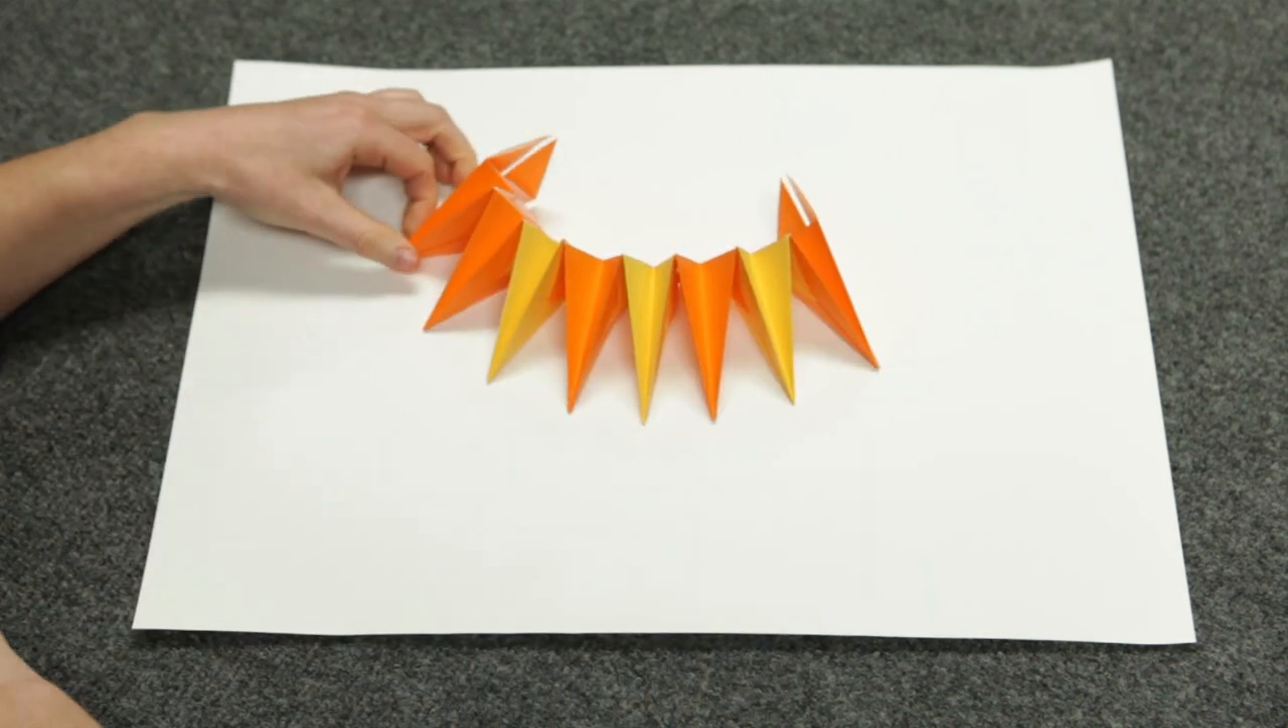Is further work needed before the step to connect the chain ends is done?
Yes.